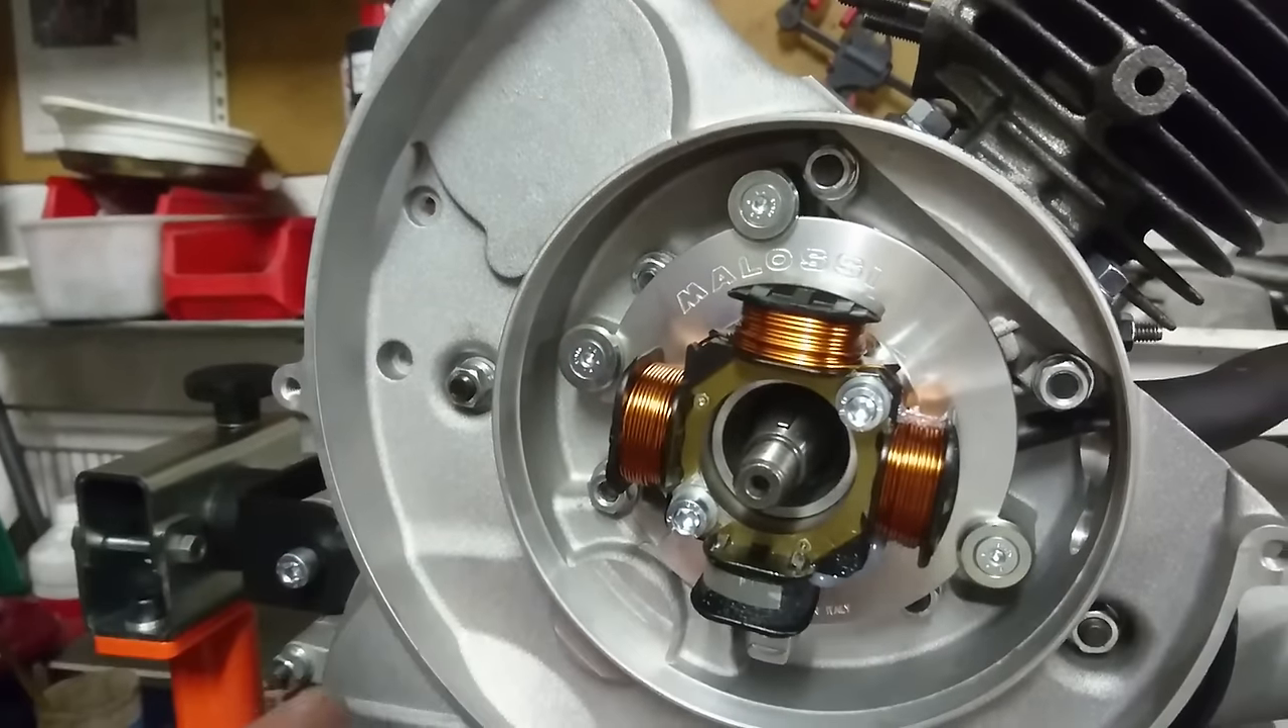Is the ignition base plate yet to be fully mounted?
No.